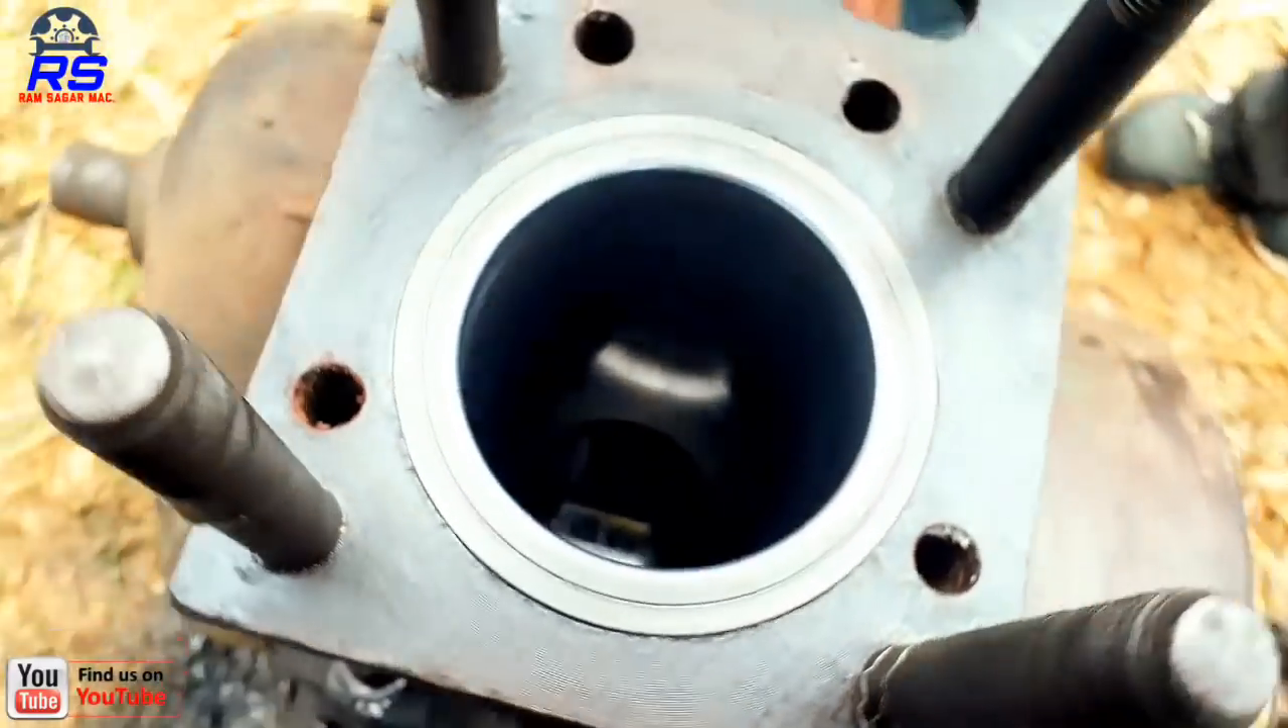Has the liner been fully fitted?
Yes.